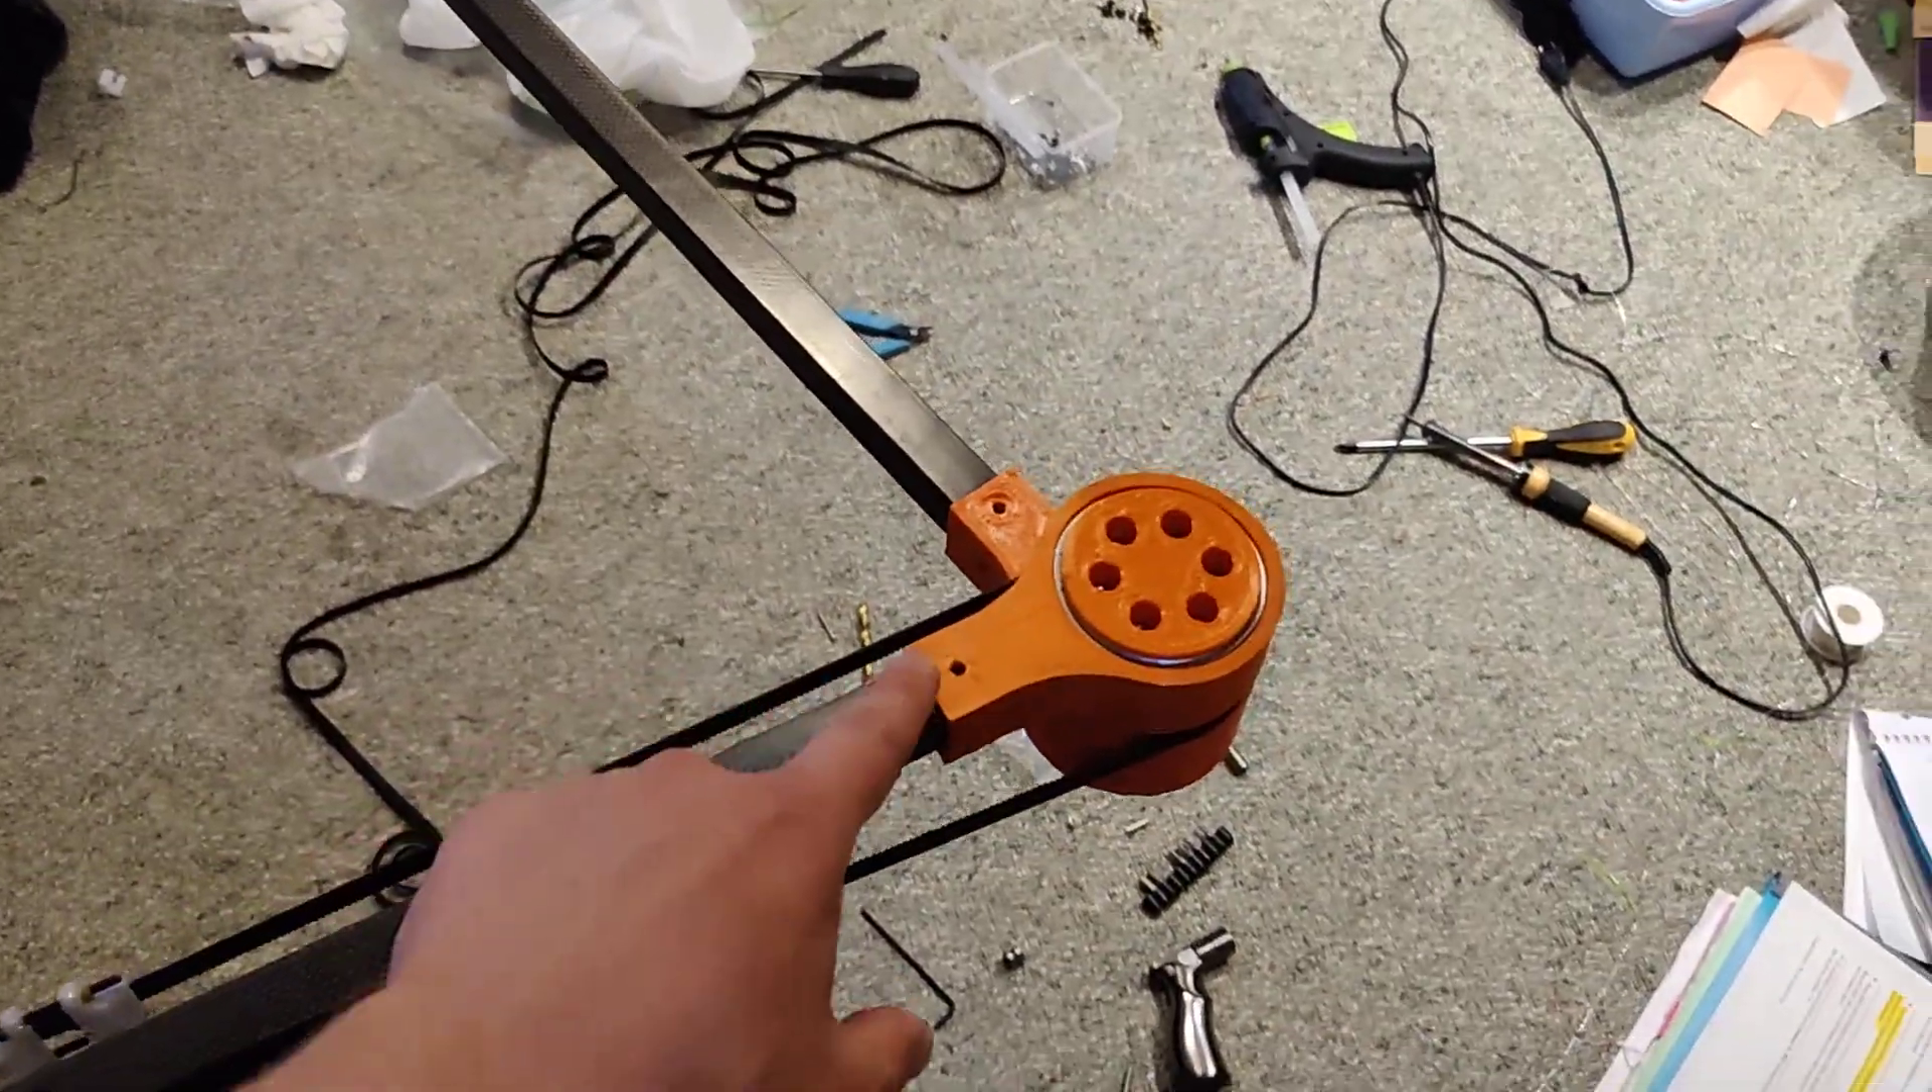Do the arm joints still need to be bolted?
Yes.